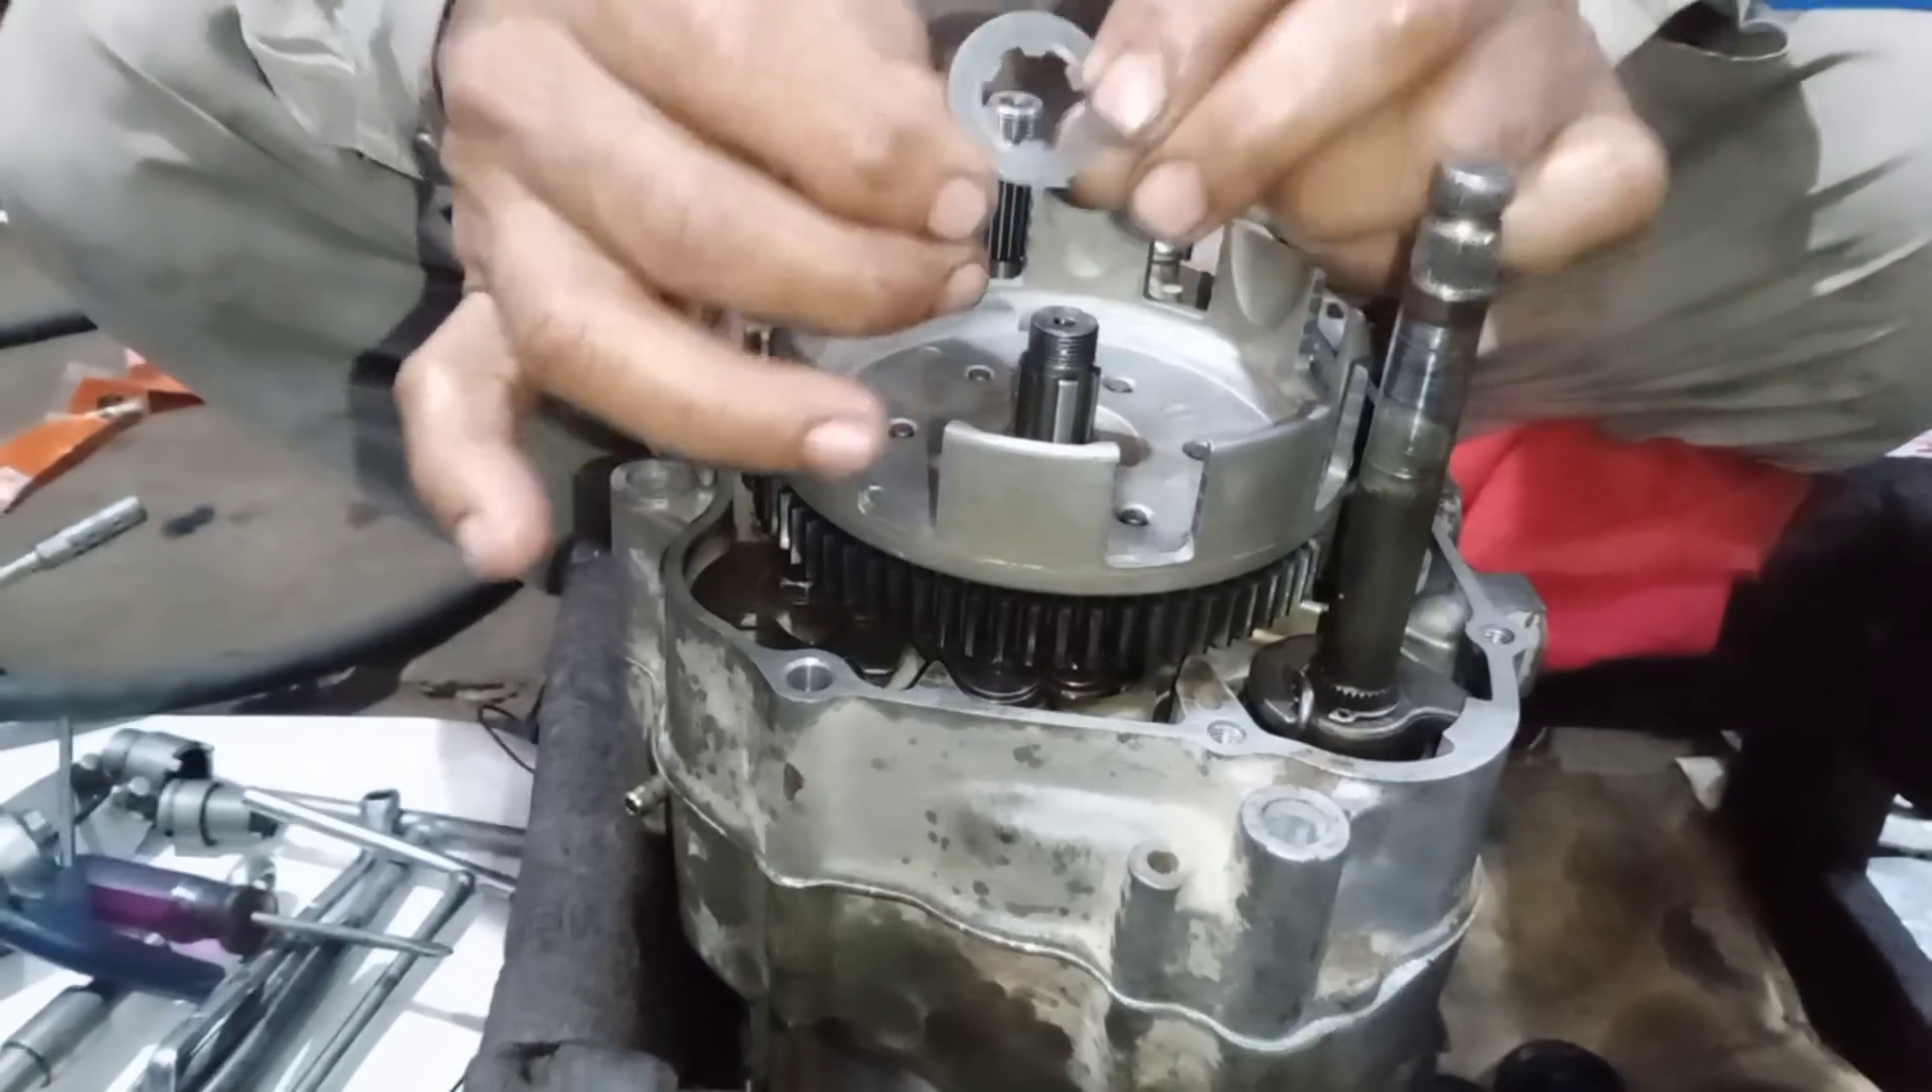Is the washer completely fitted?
No.